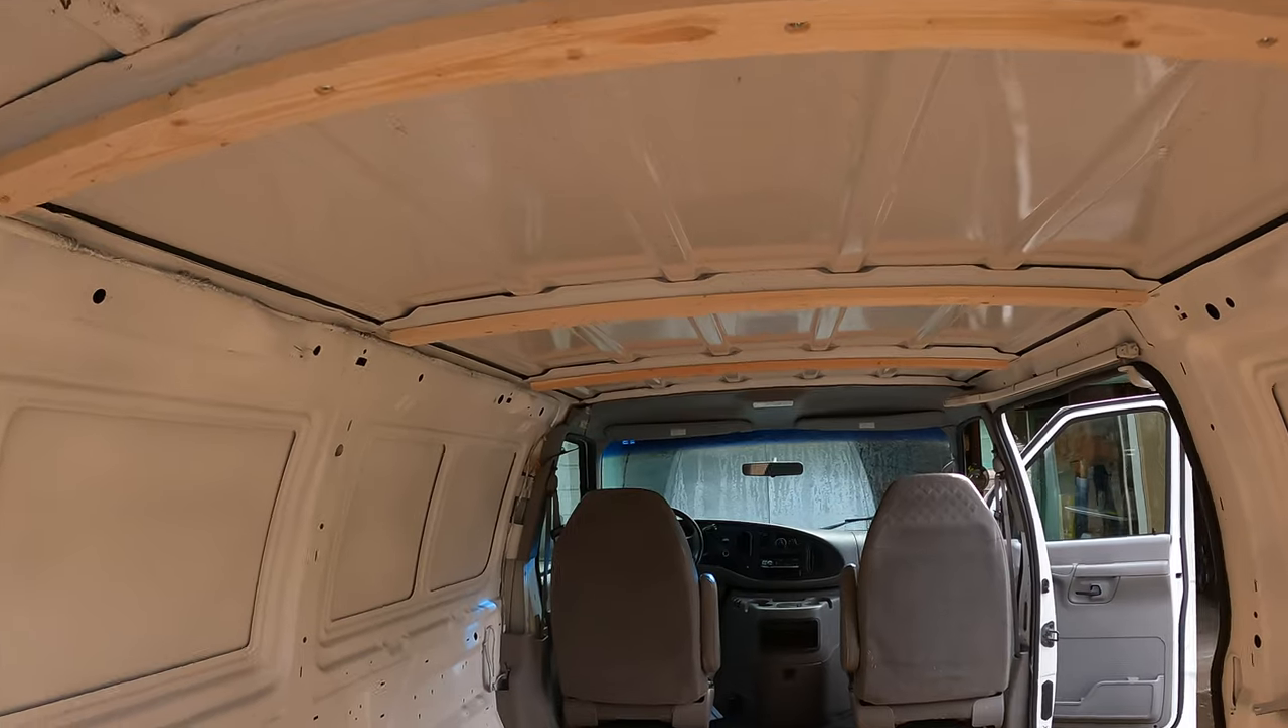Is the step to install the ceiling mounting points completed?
Yes.